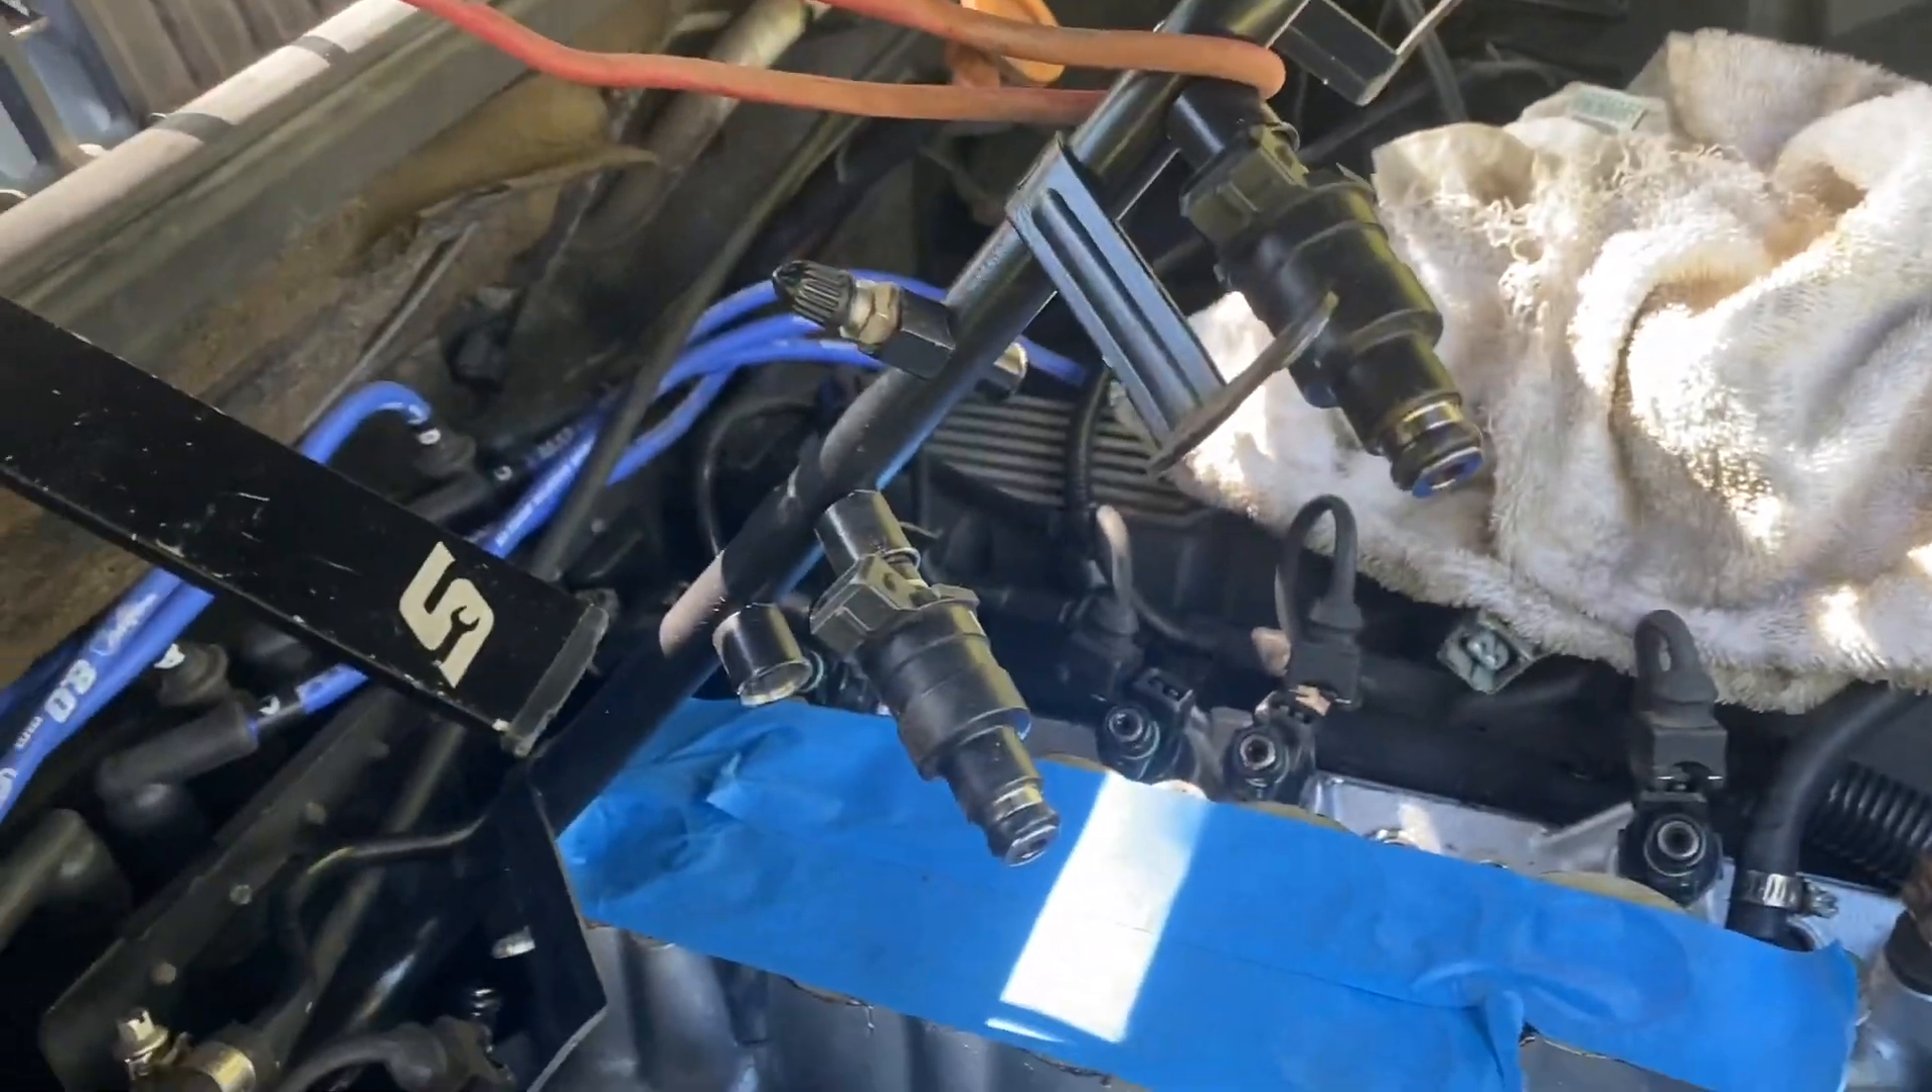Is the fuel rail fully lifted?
Yes.